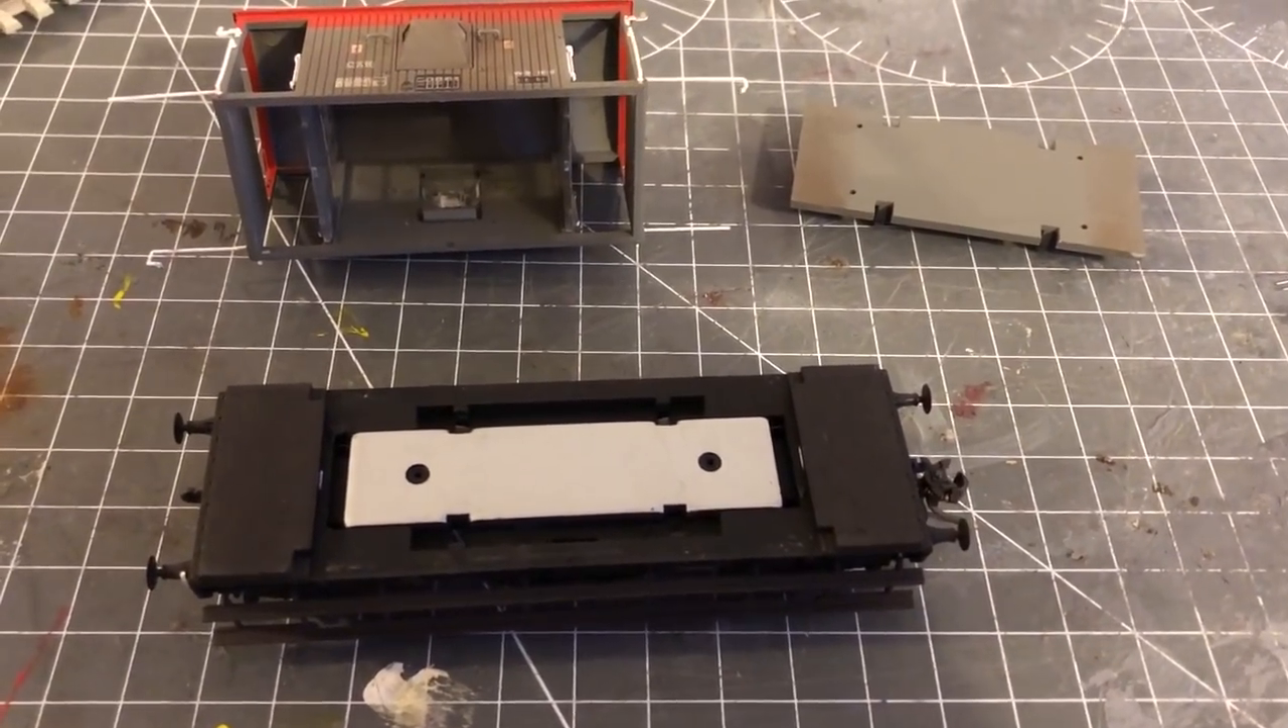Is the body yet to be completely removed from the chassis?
No.